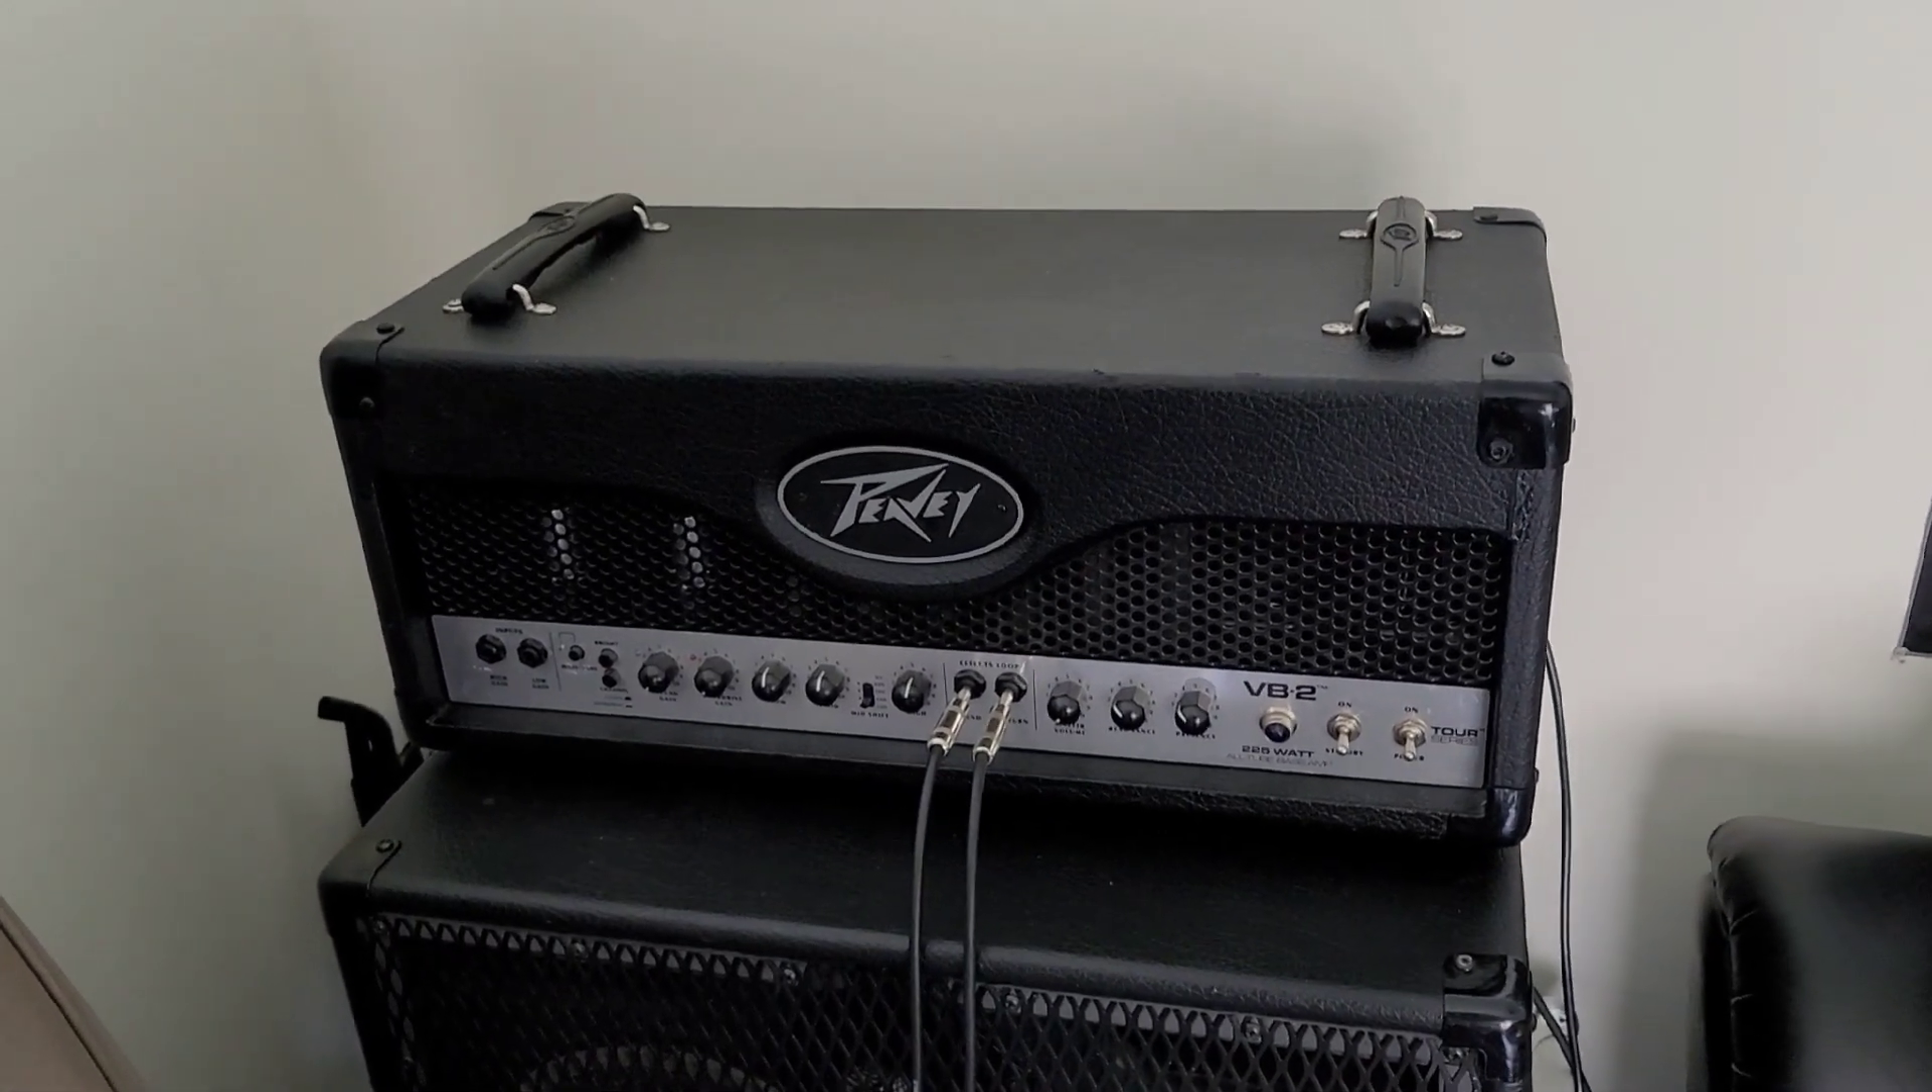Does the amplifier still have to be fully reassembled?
No.